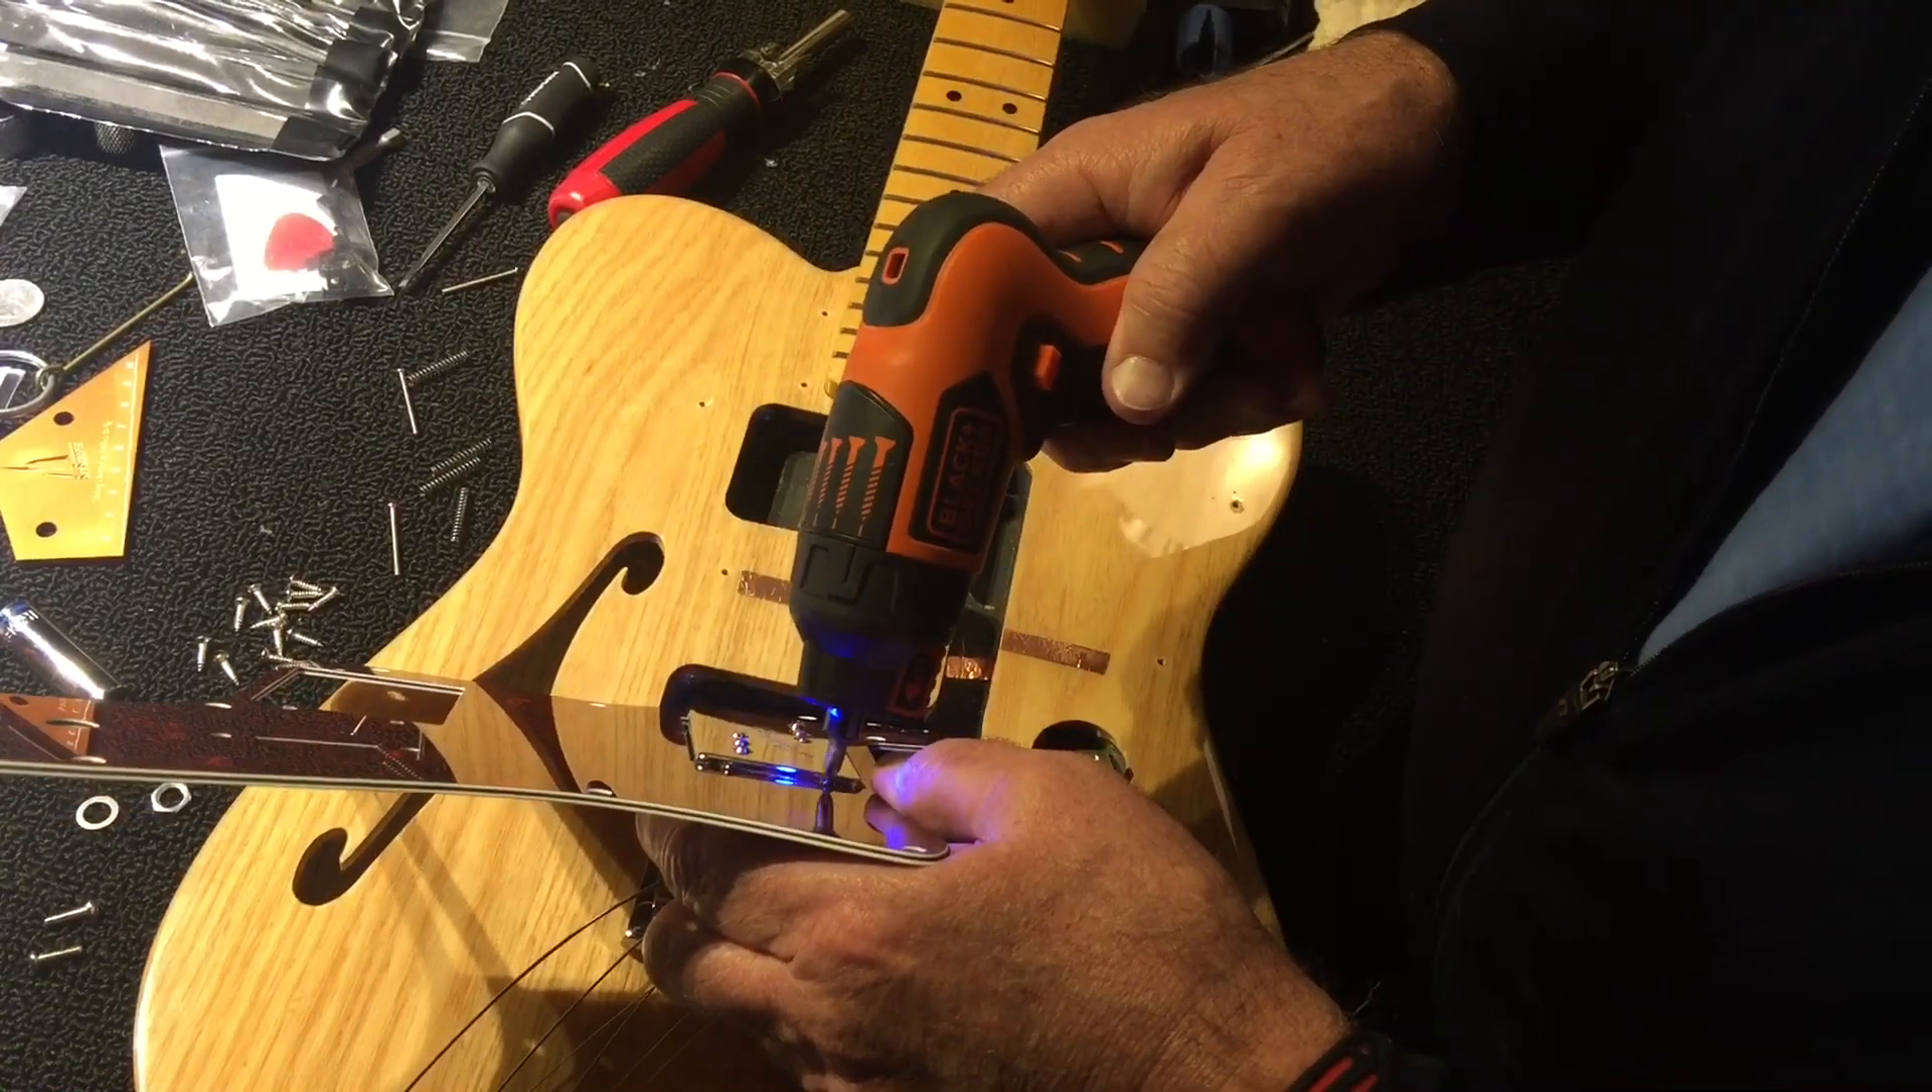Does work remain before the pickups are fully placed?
Yes.